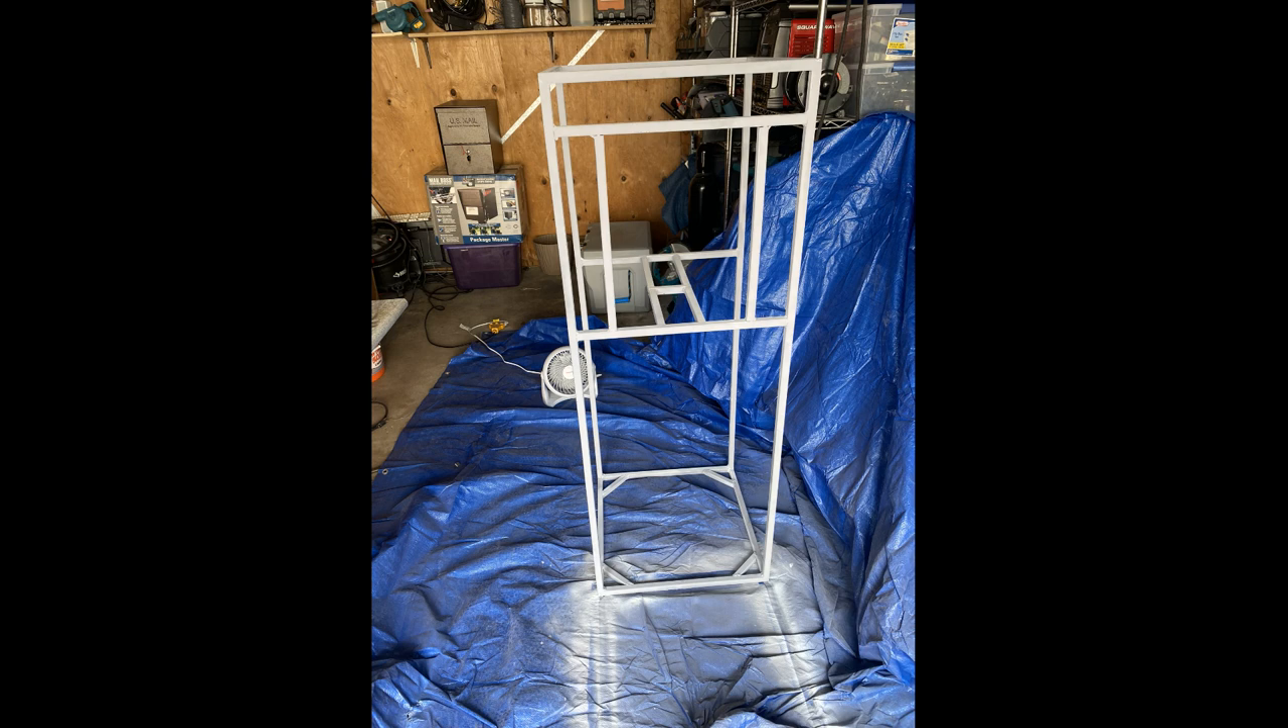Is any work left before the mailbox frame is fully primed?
No.